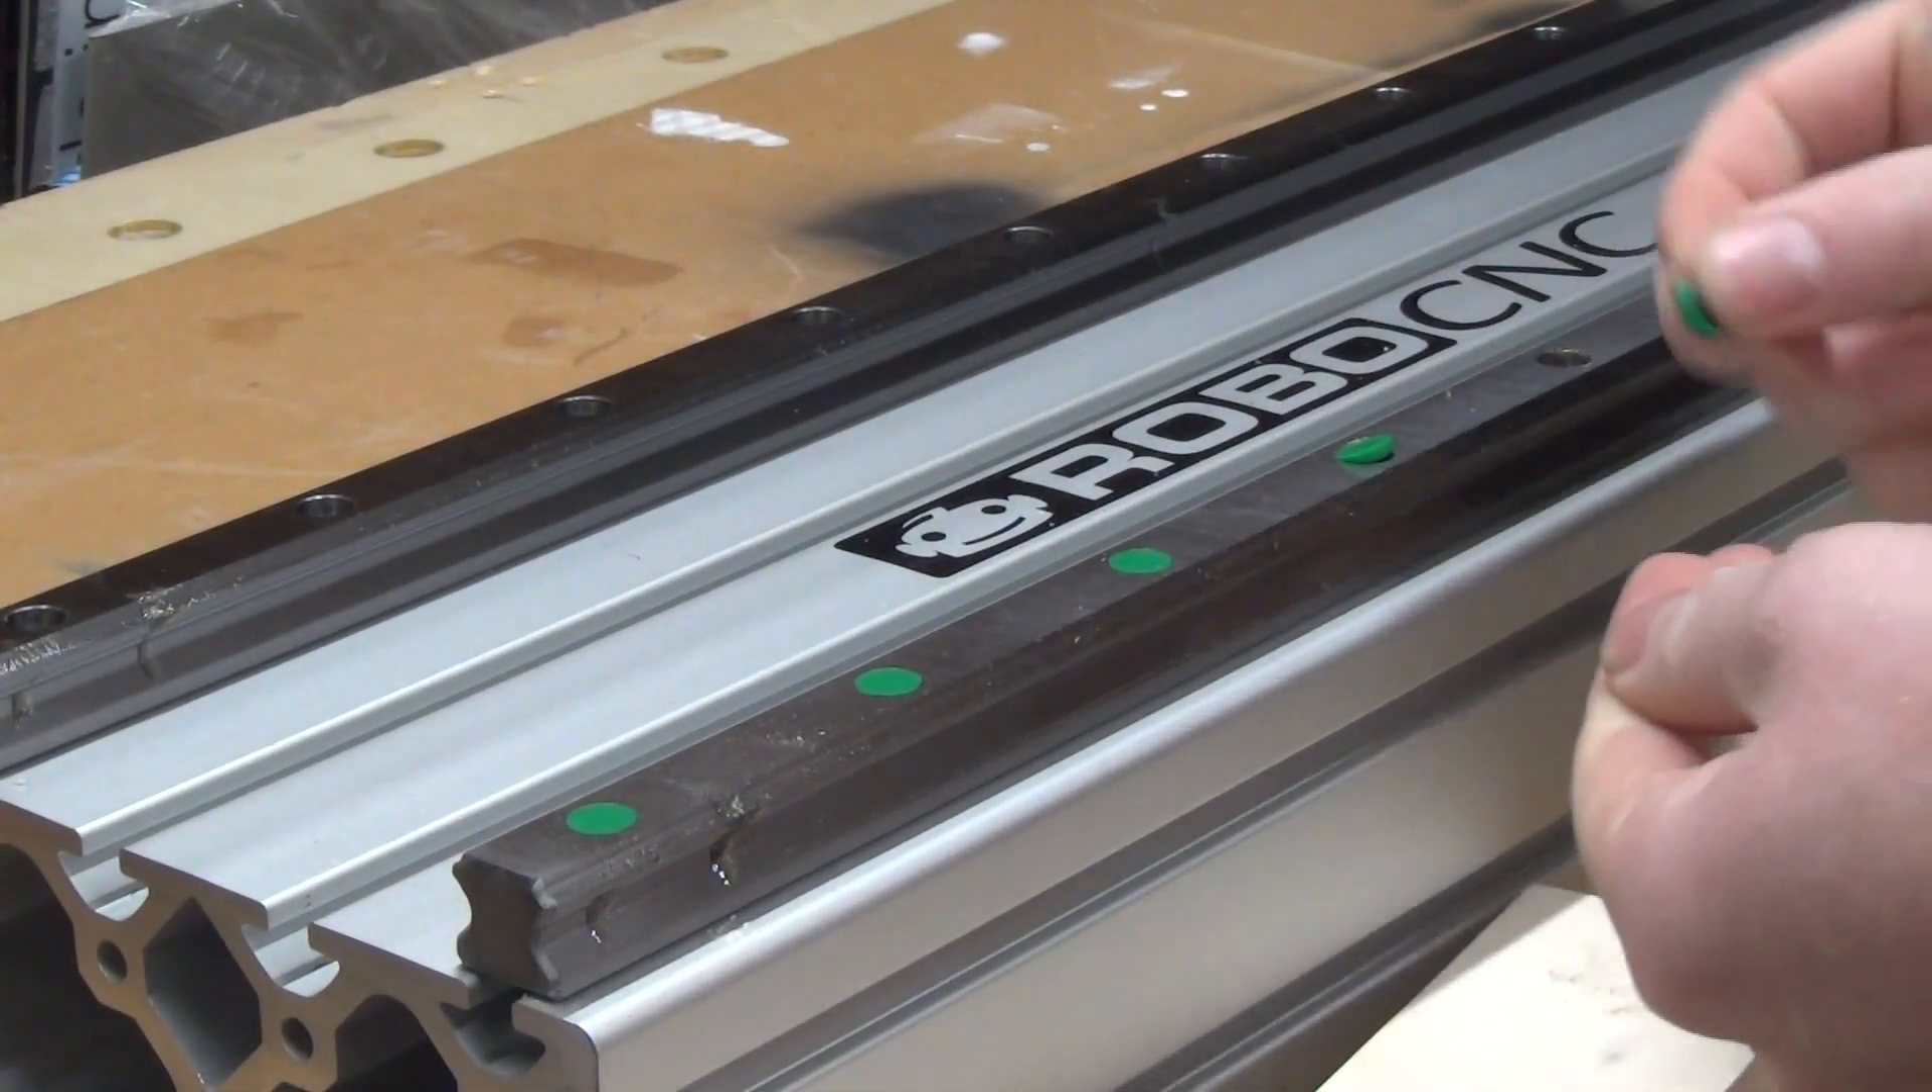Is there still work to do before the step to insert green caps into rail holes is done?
Yes.